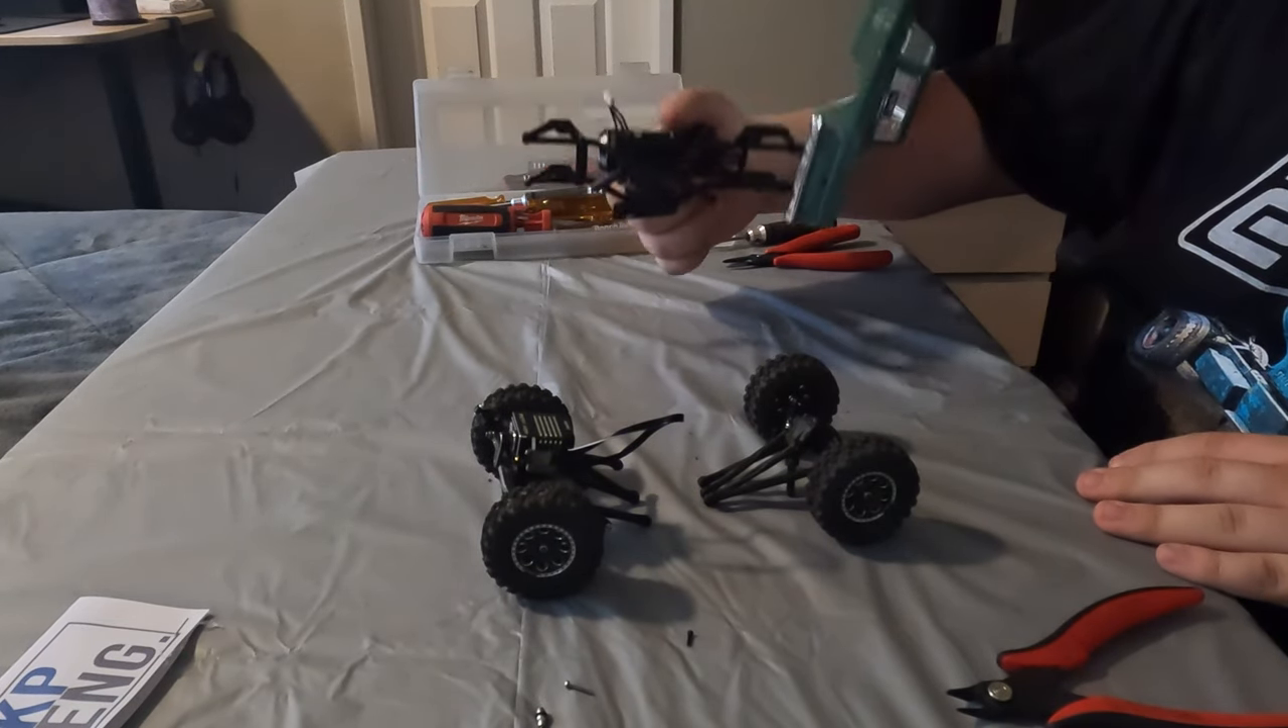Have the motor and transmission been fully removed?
No.